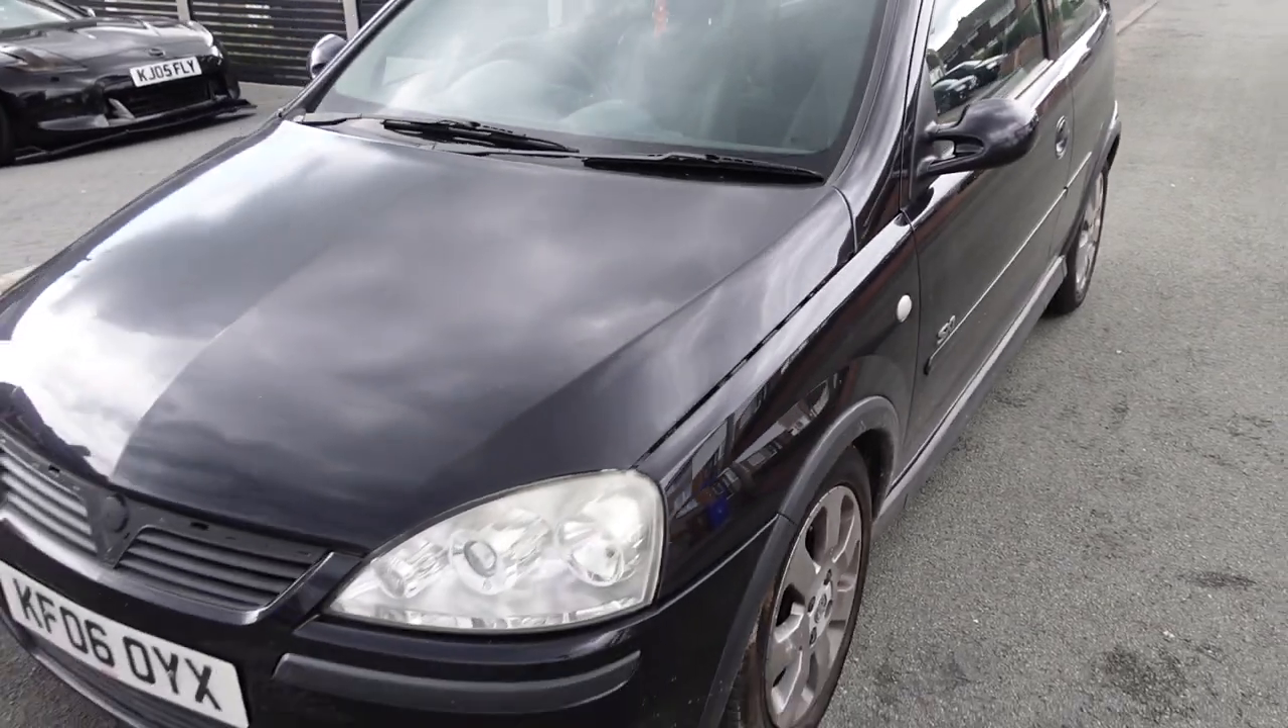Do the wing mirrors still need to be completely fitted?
No.